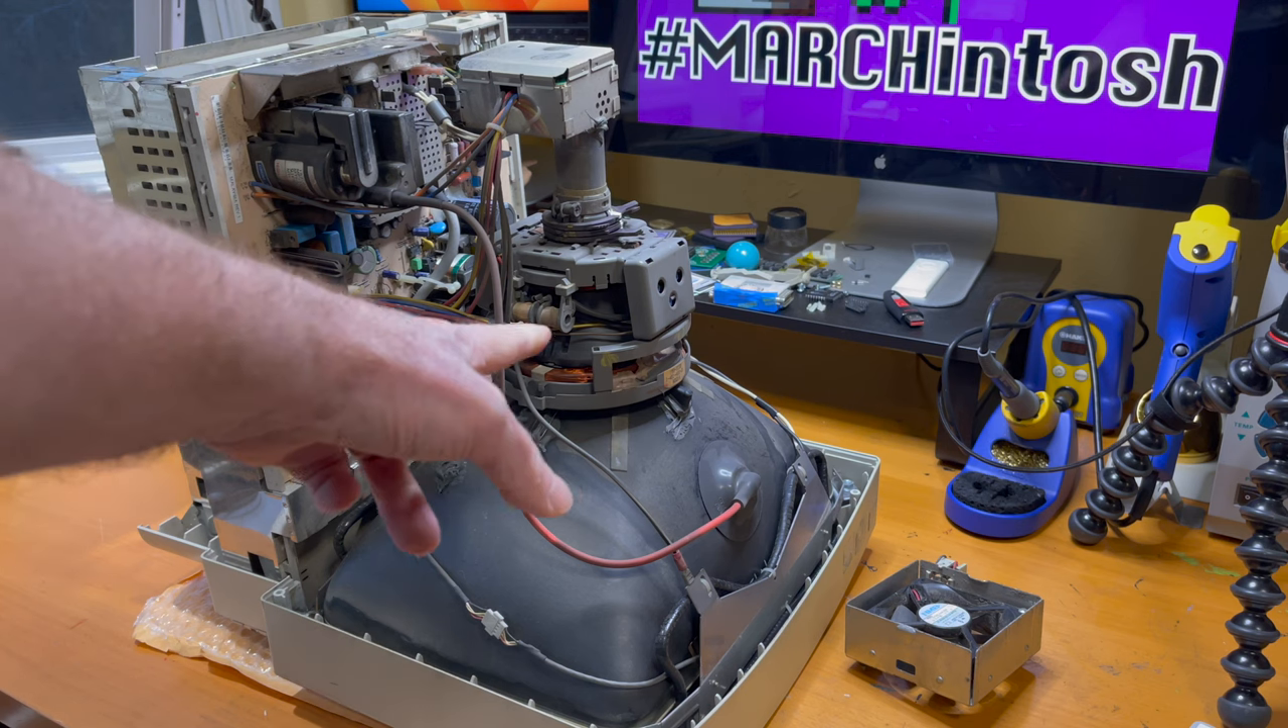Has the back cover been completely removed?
Yes.